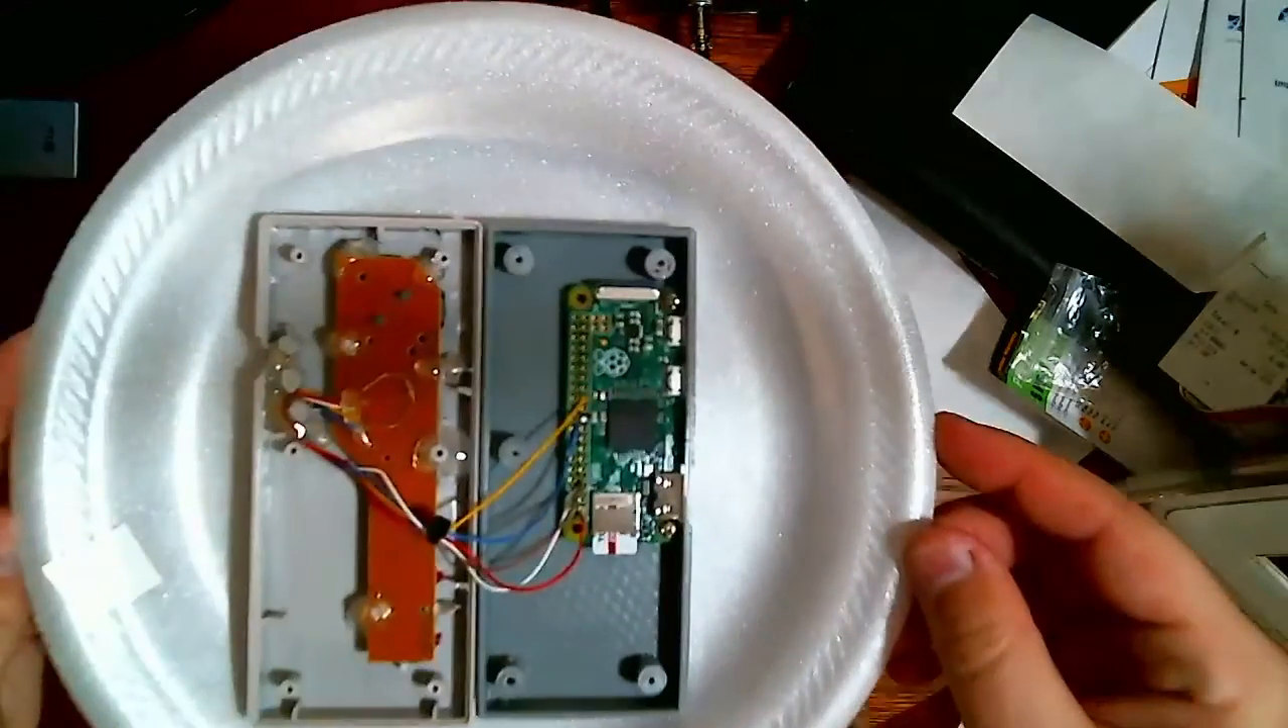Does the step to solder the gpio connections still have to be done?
No.